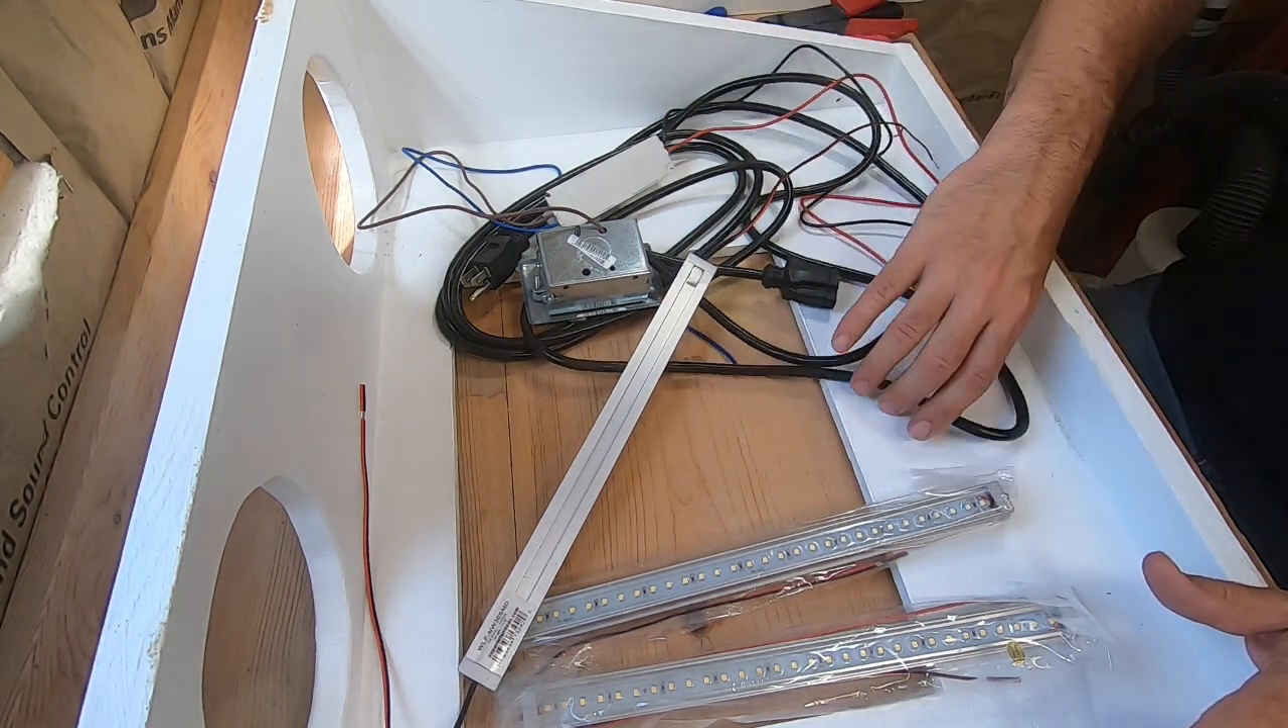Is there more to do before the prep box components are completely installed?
Yes.